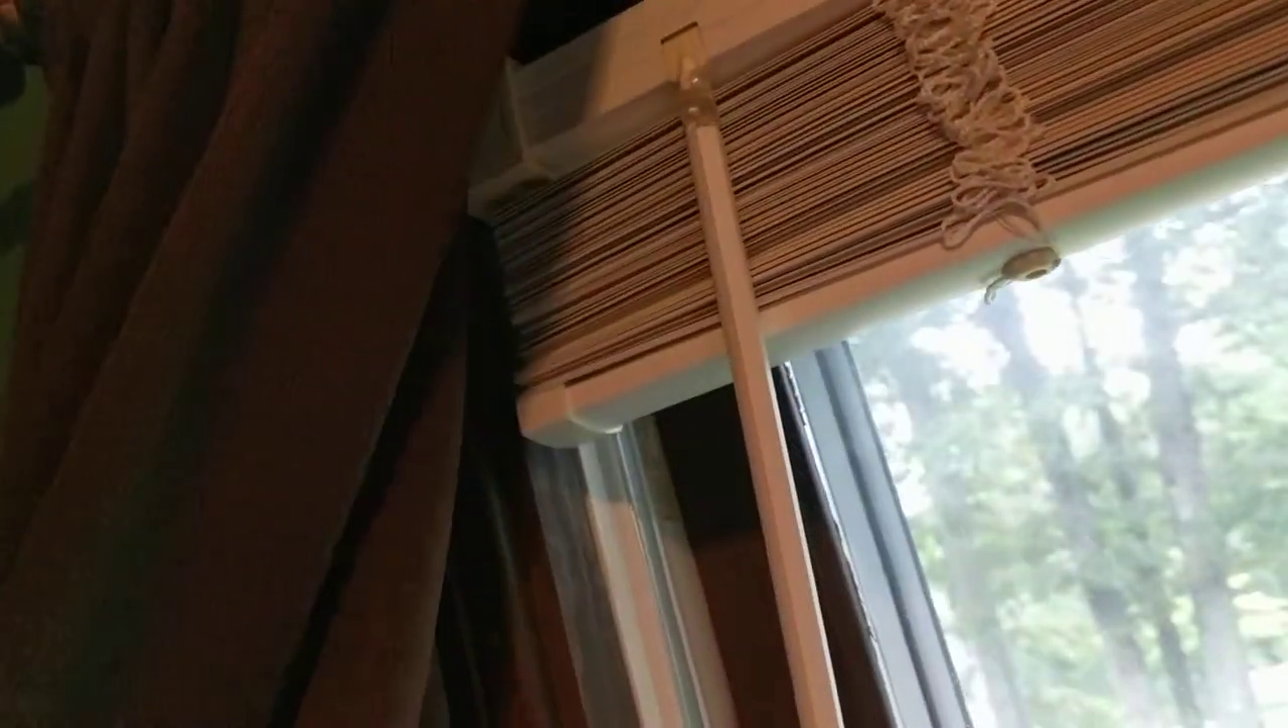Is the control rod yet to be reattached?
No.